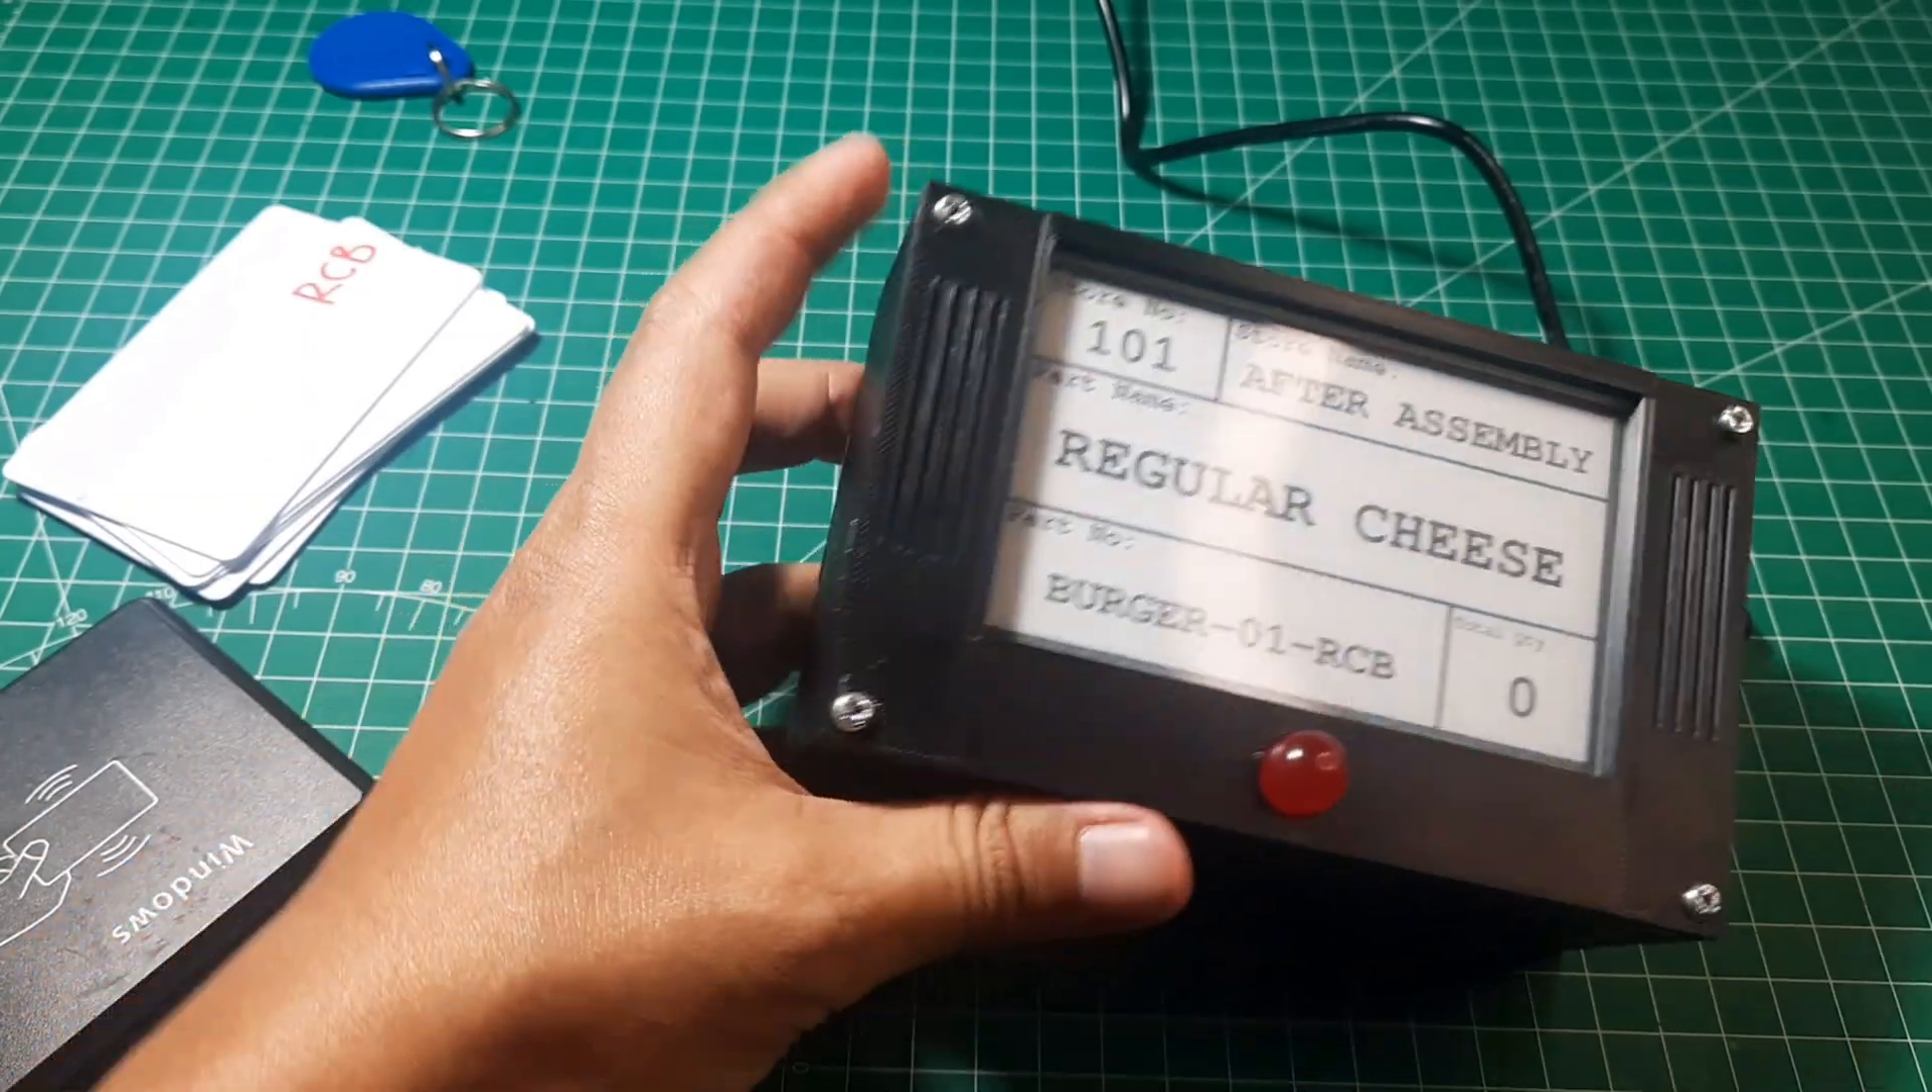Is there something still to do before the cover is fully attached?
No.